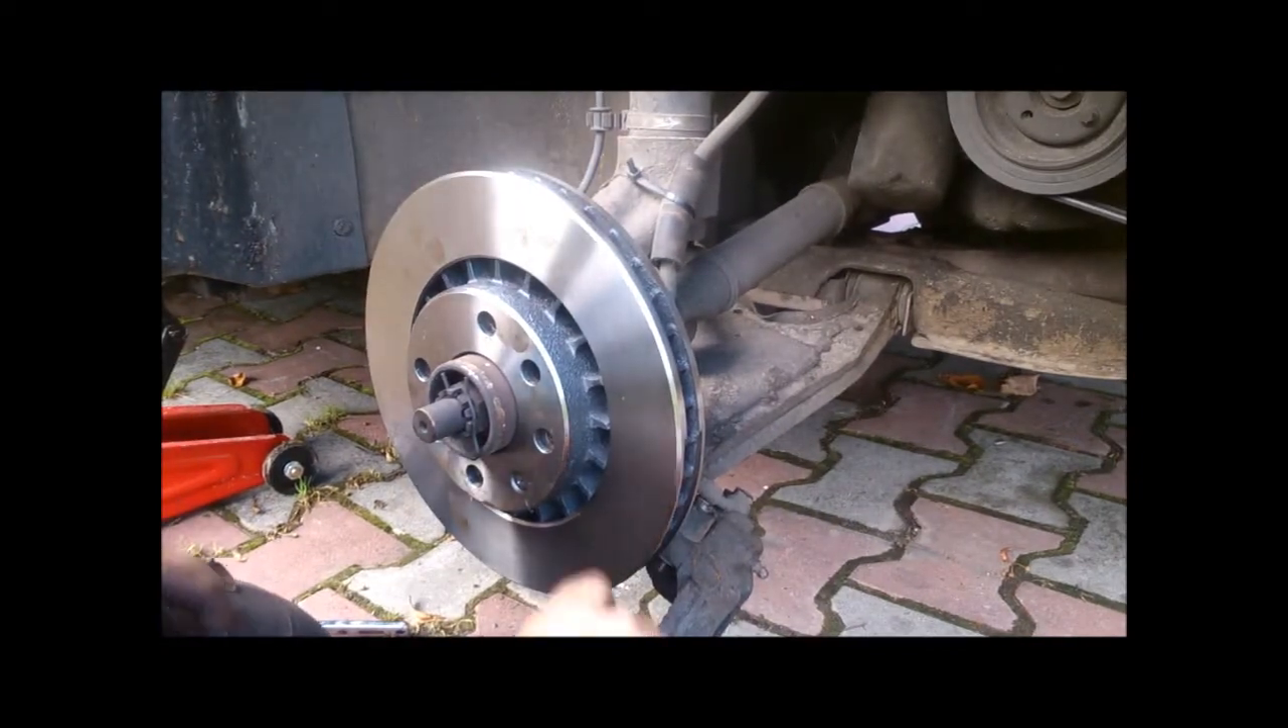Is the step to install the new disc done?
Yes.